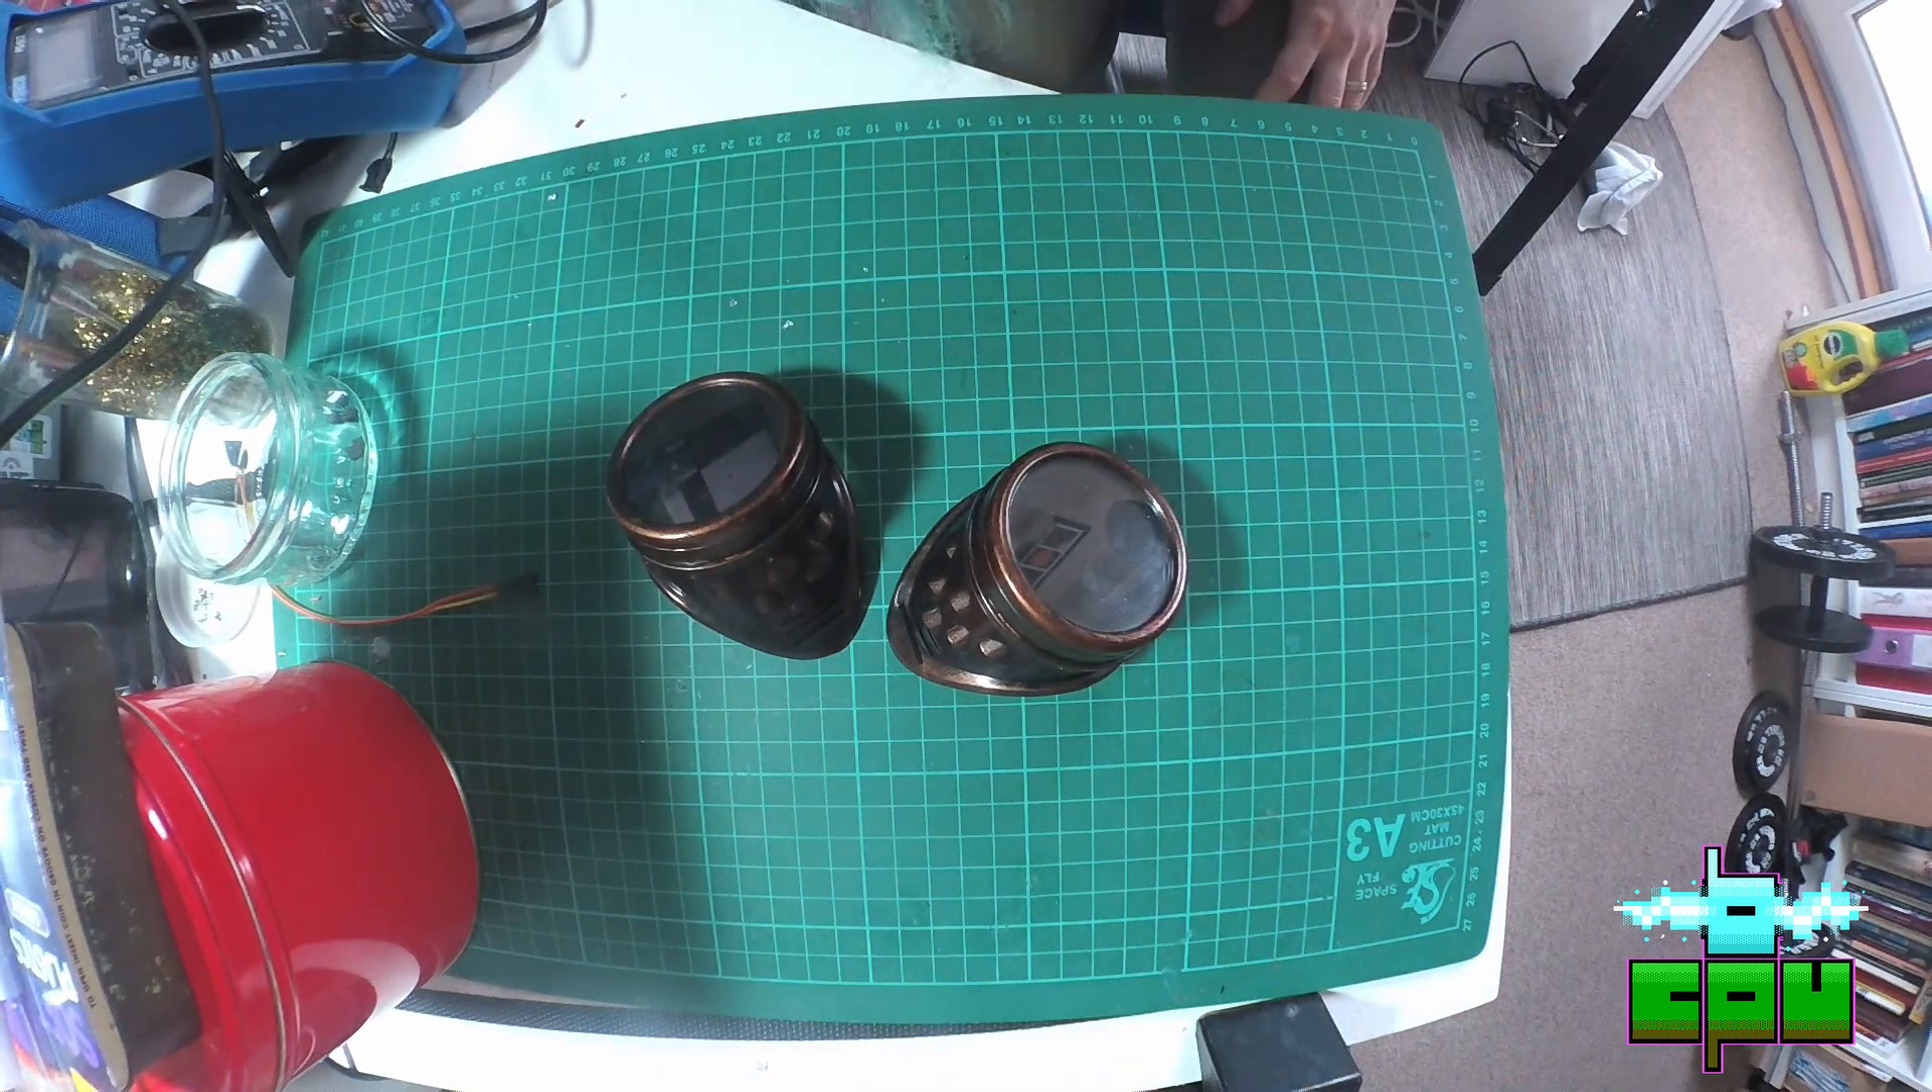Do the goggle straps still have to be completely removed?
No.